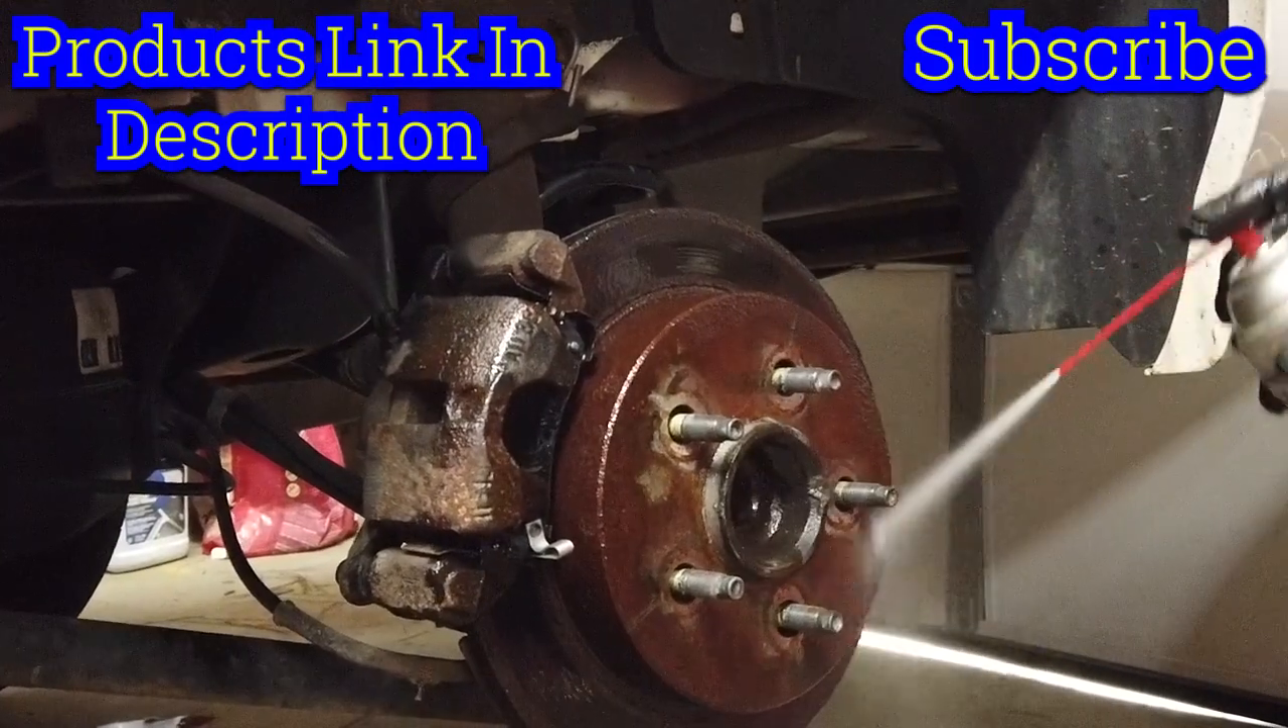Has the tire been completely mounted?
No.